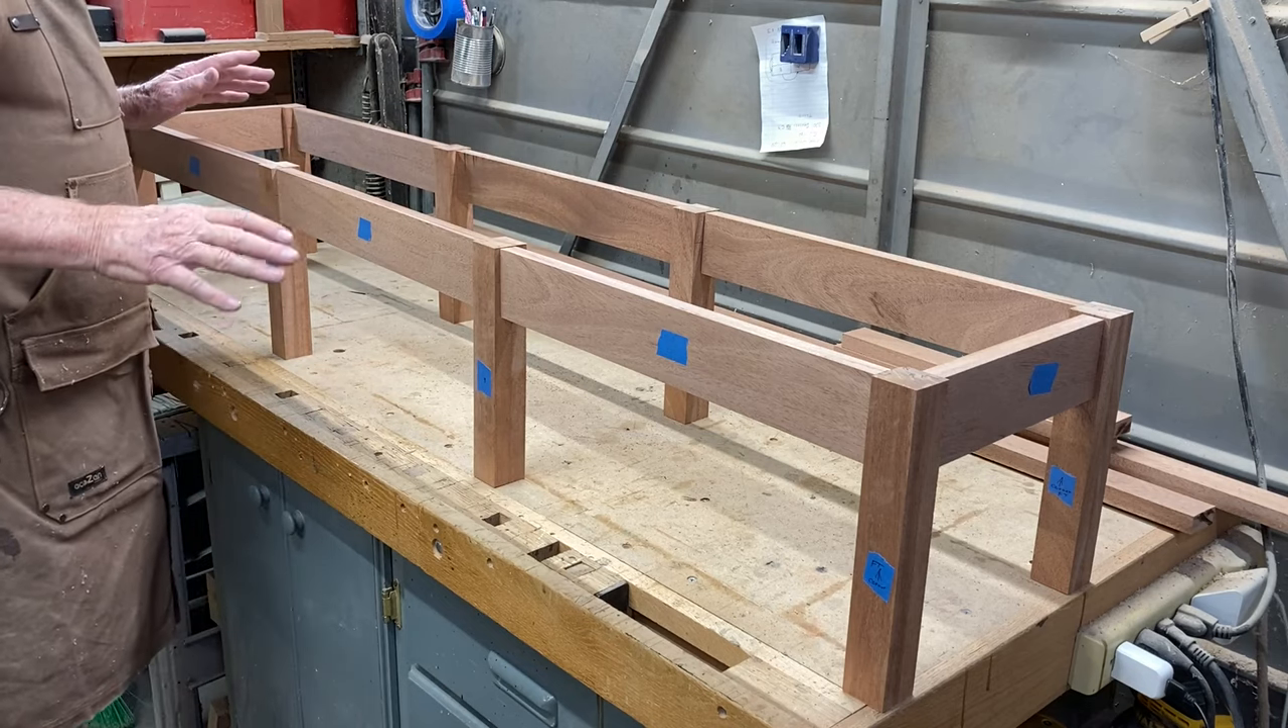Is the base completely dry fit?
Yes.